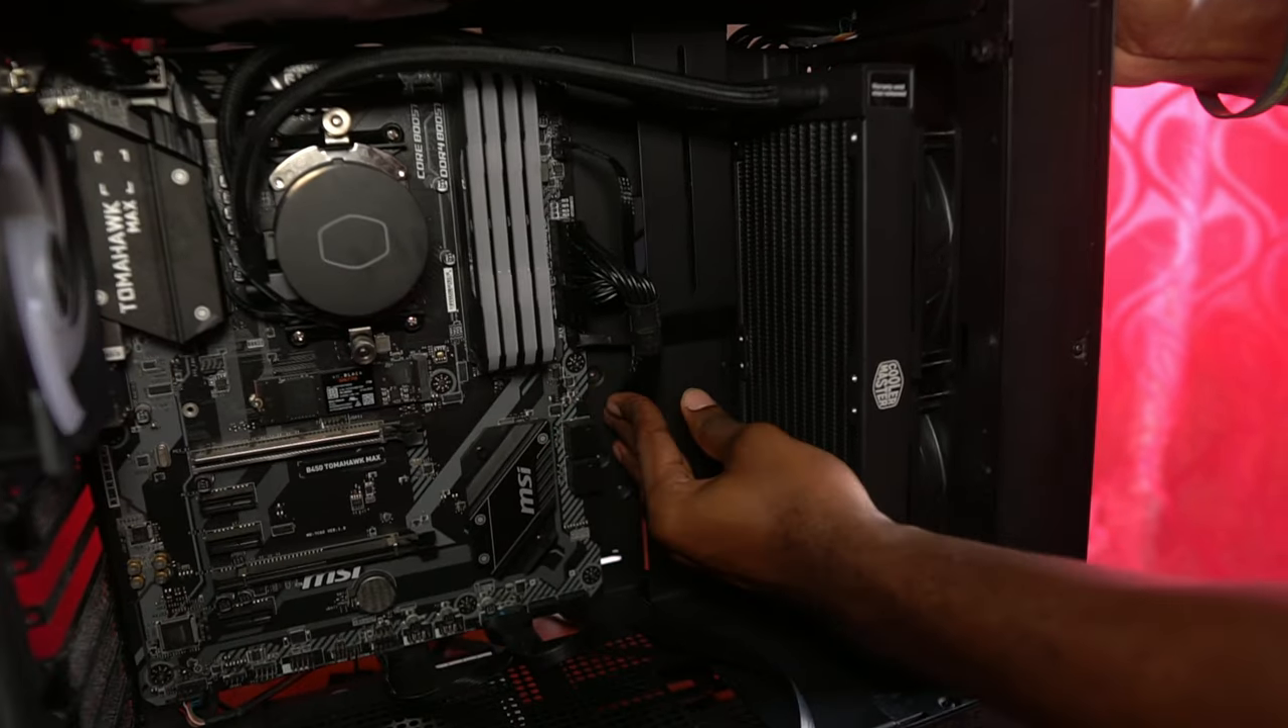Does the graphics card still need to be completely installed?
Yes.